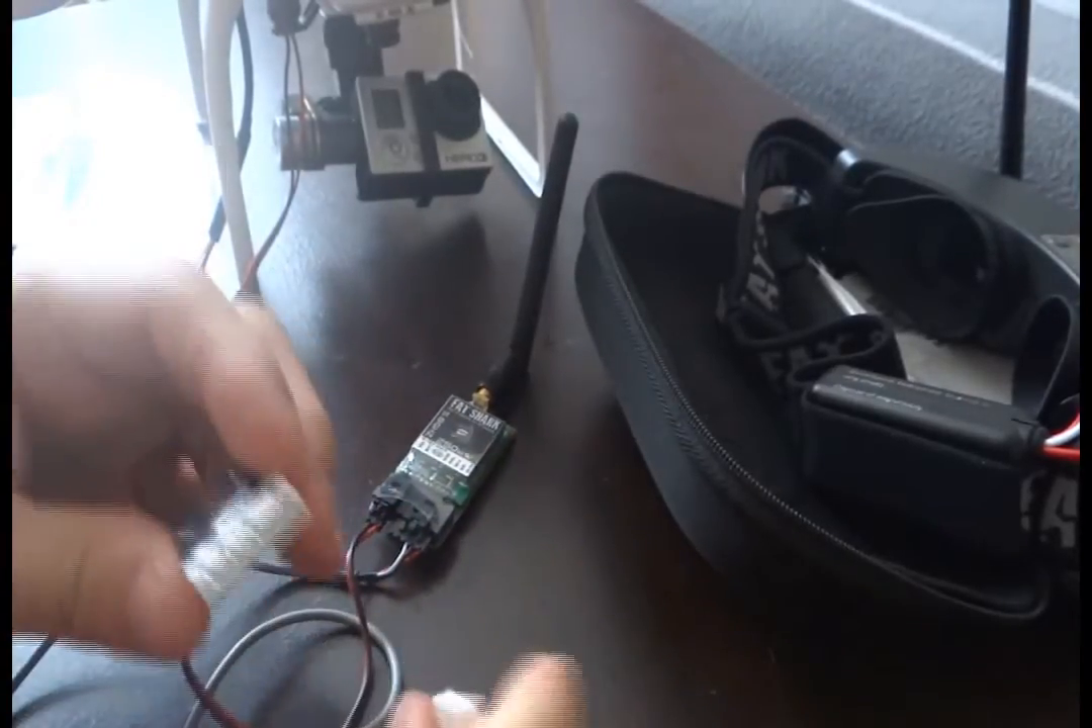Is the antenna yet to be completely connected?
No.